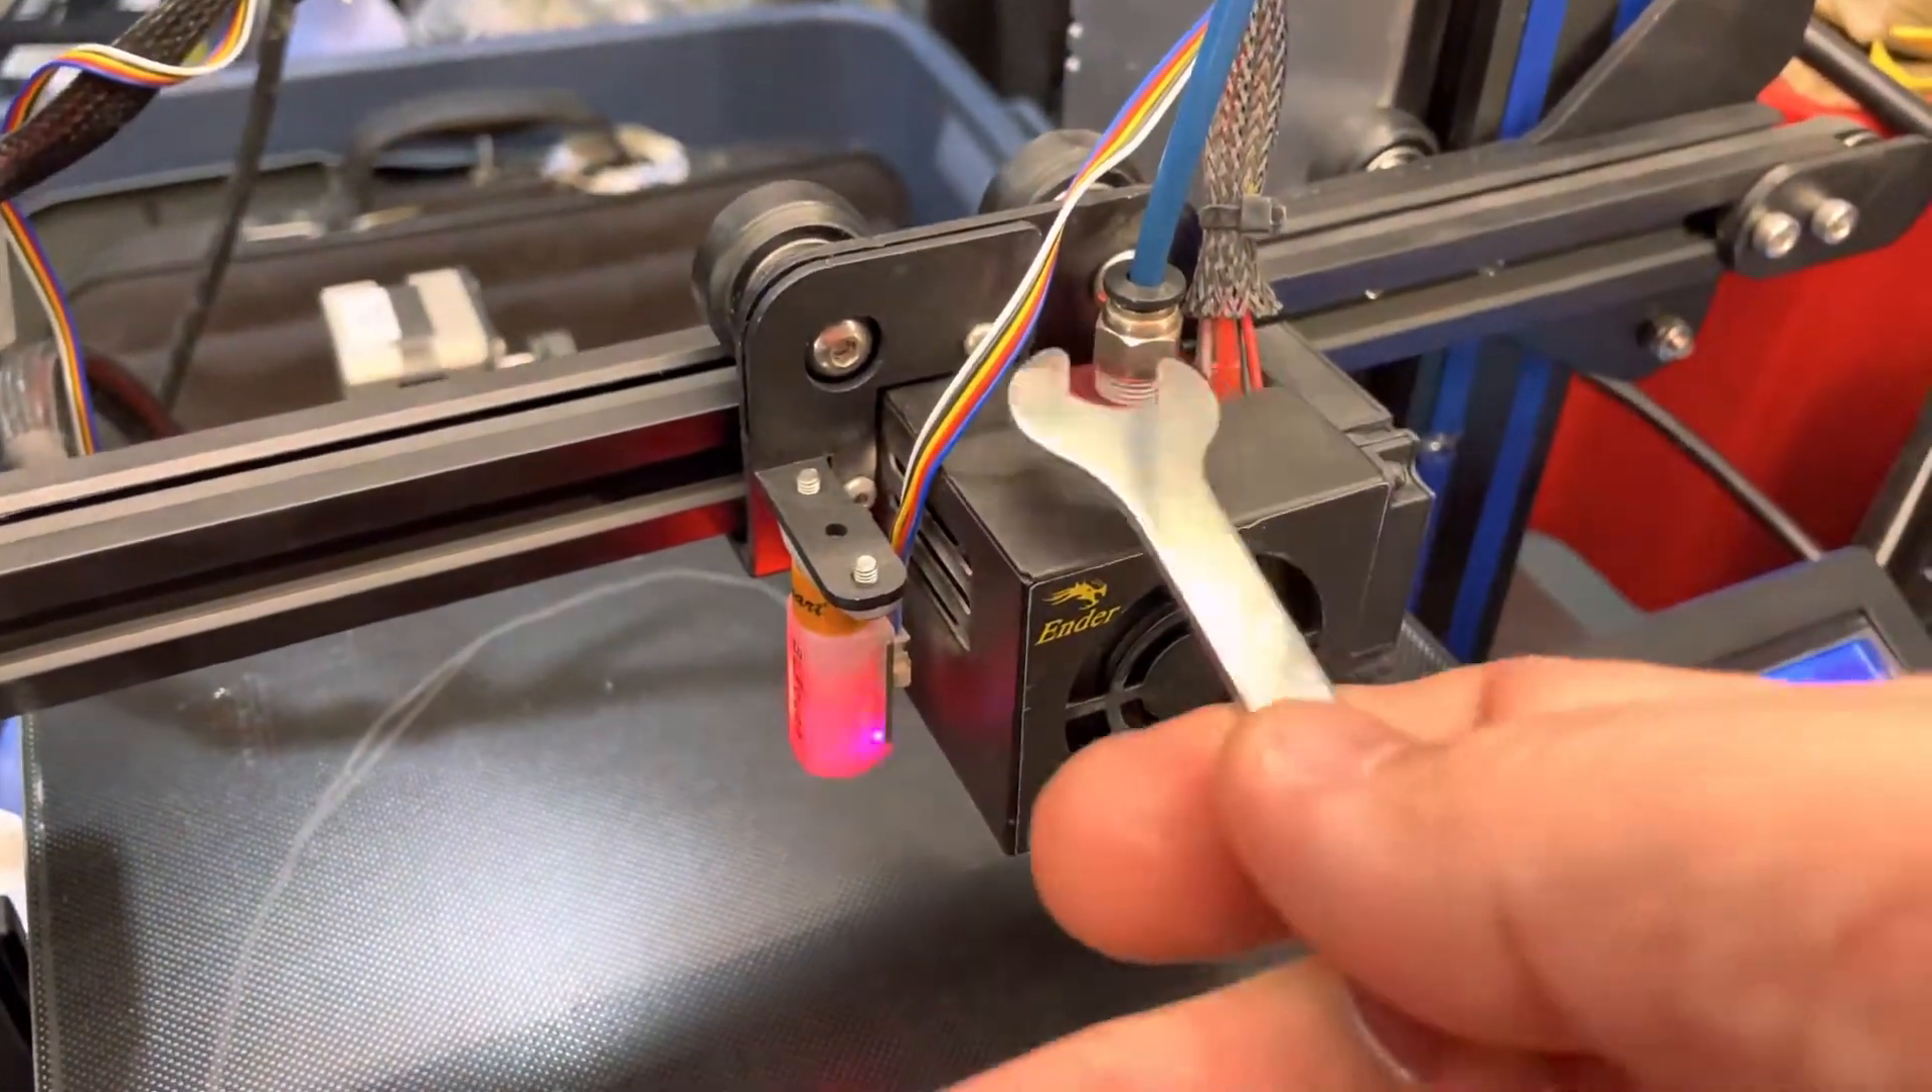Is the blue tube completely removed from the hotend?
No.